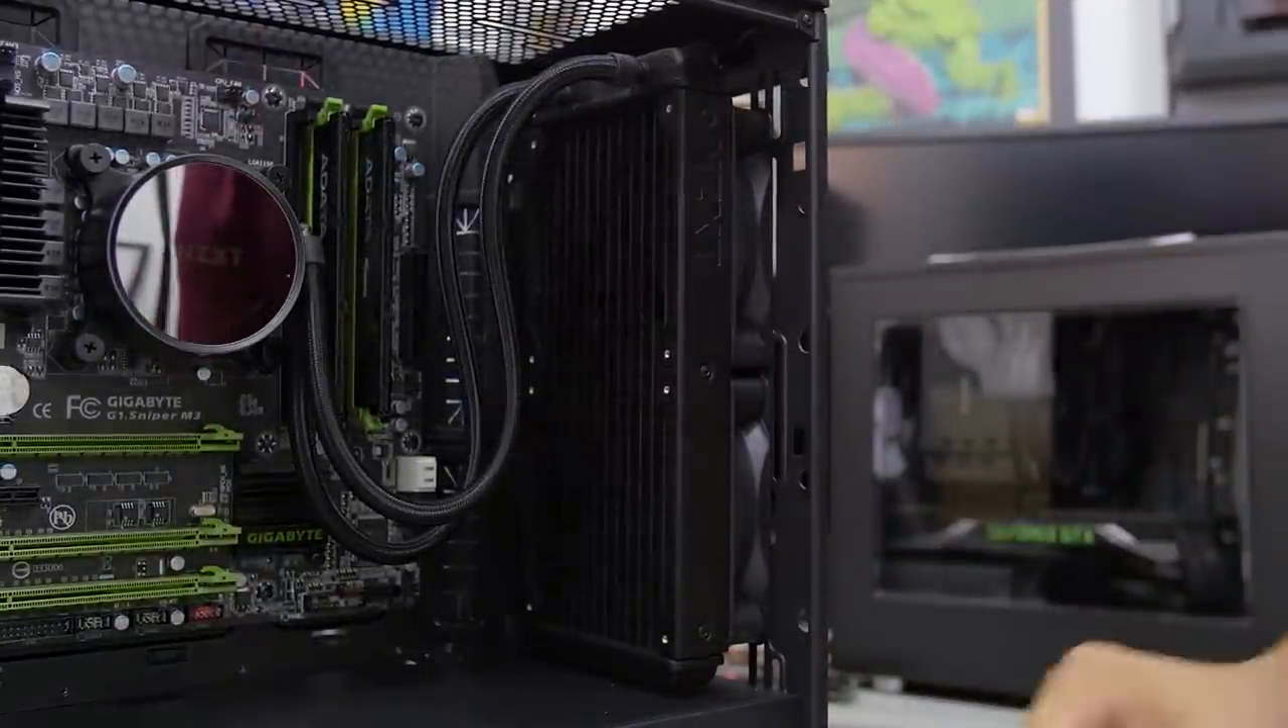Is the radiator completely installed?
Yes.